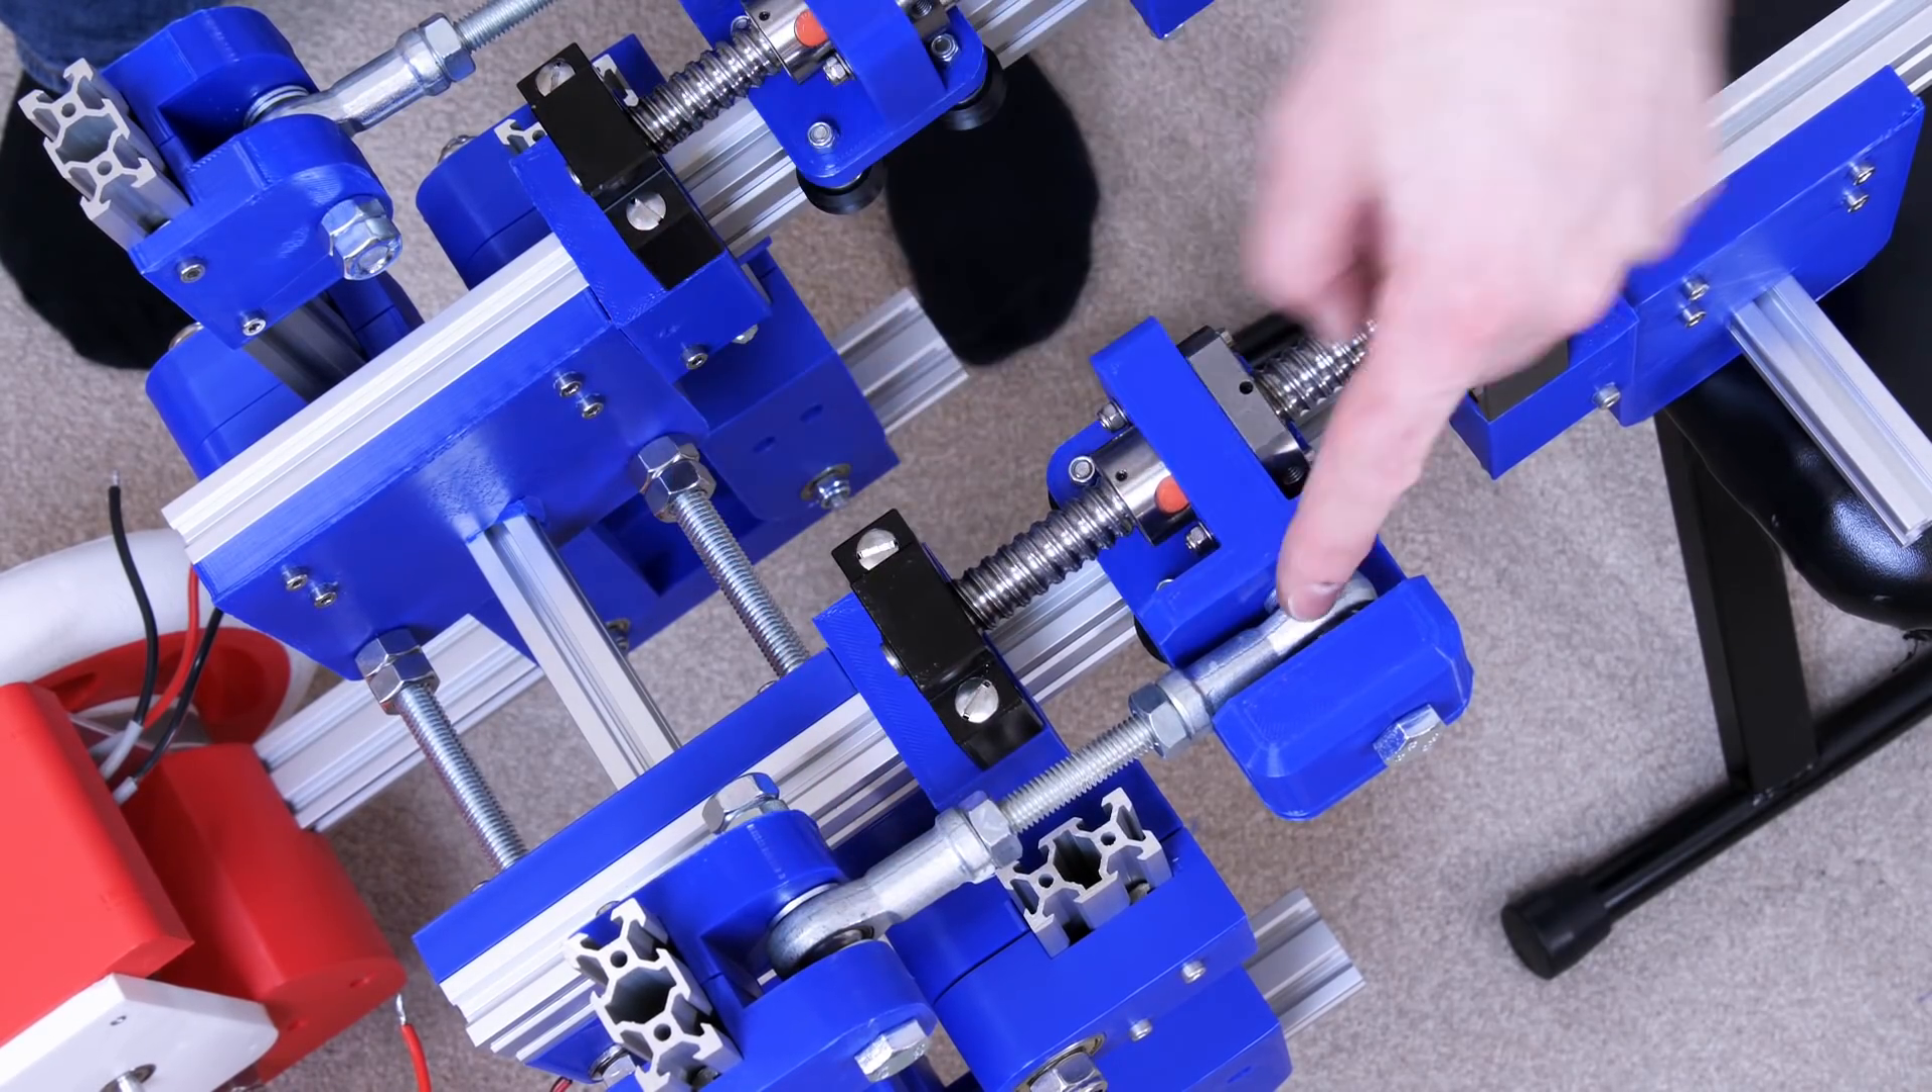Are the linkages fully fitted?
Yes.